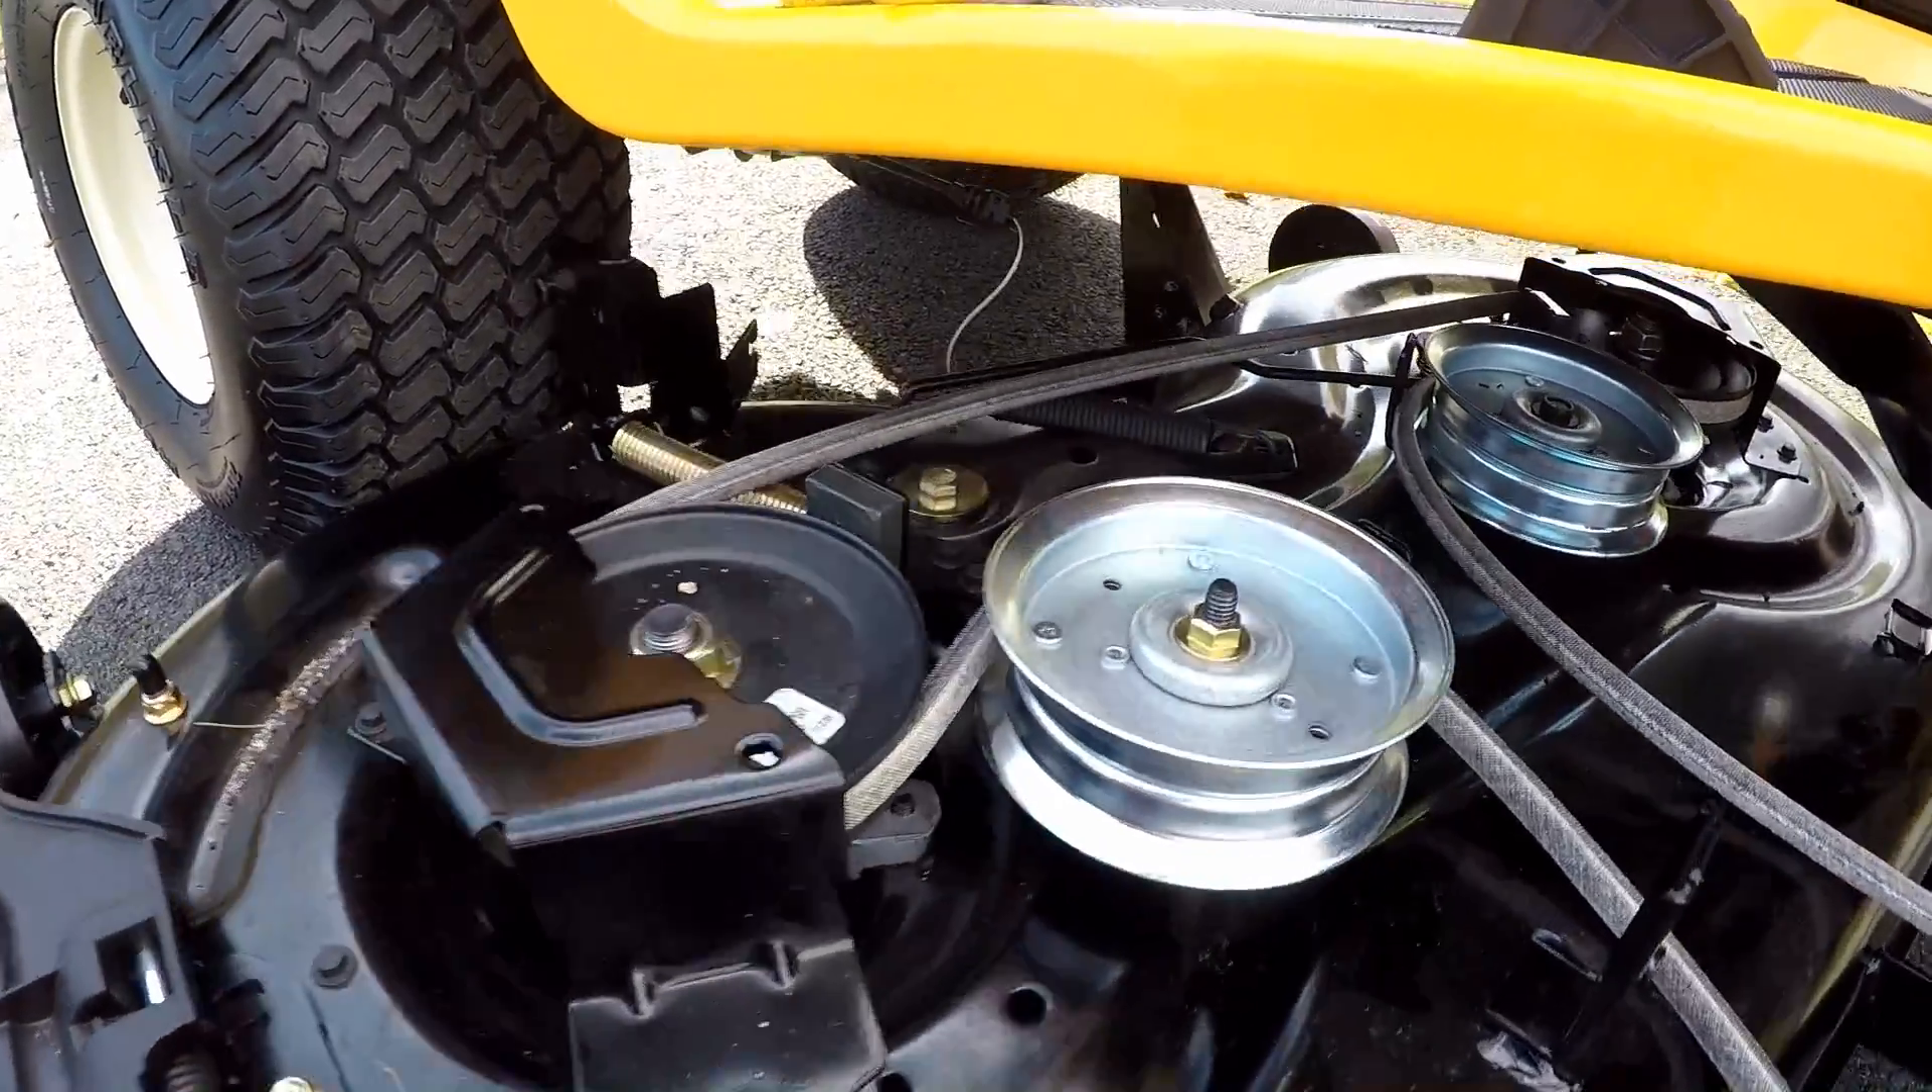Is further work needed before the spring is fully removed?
Yes.